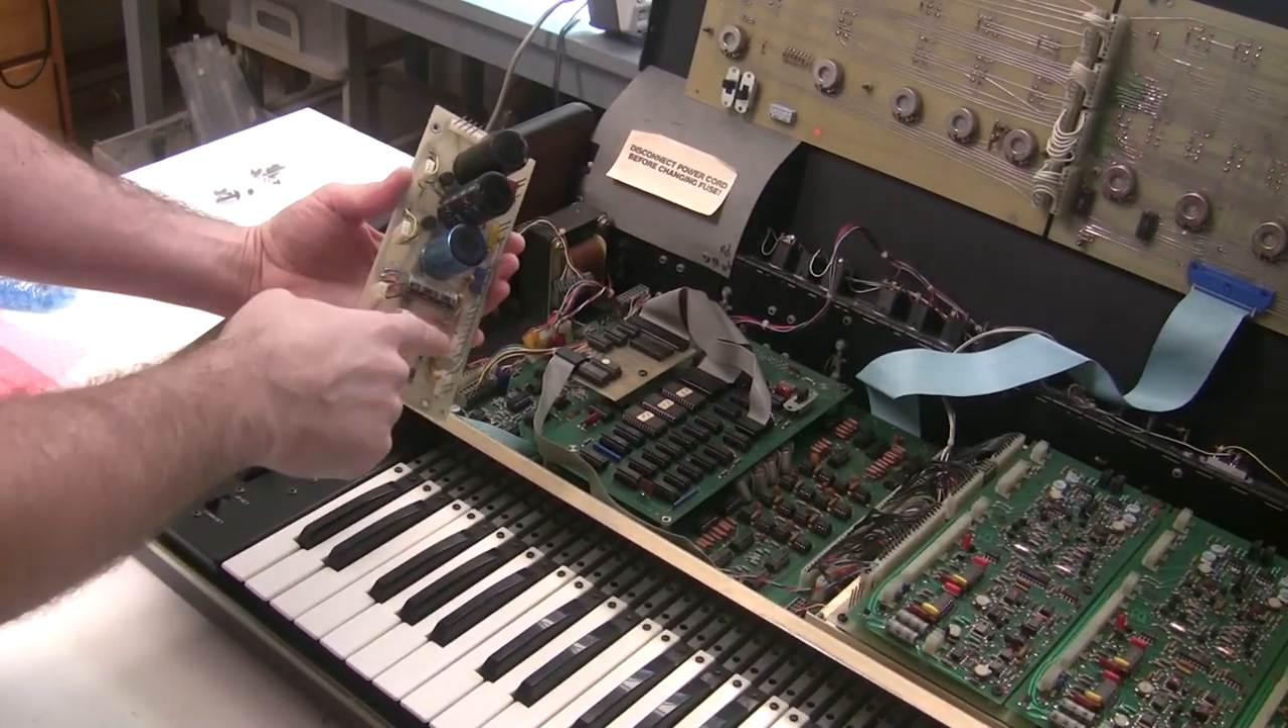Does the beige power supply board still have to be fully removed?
No.